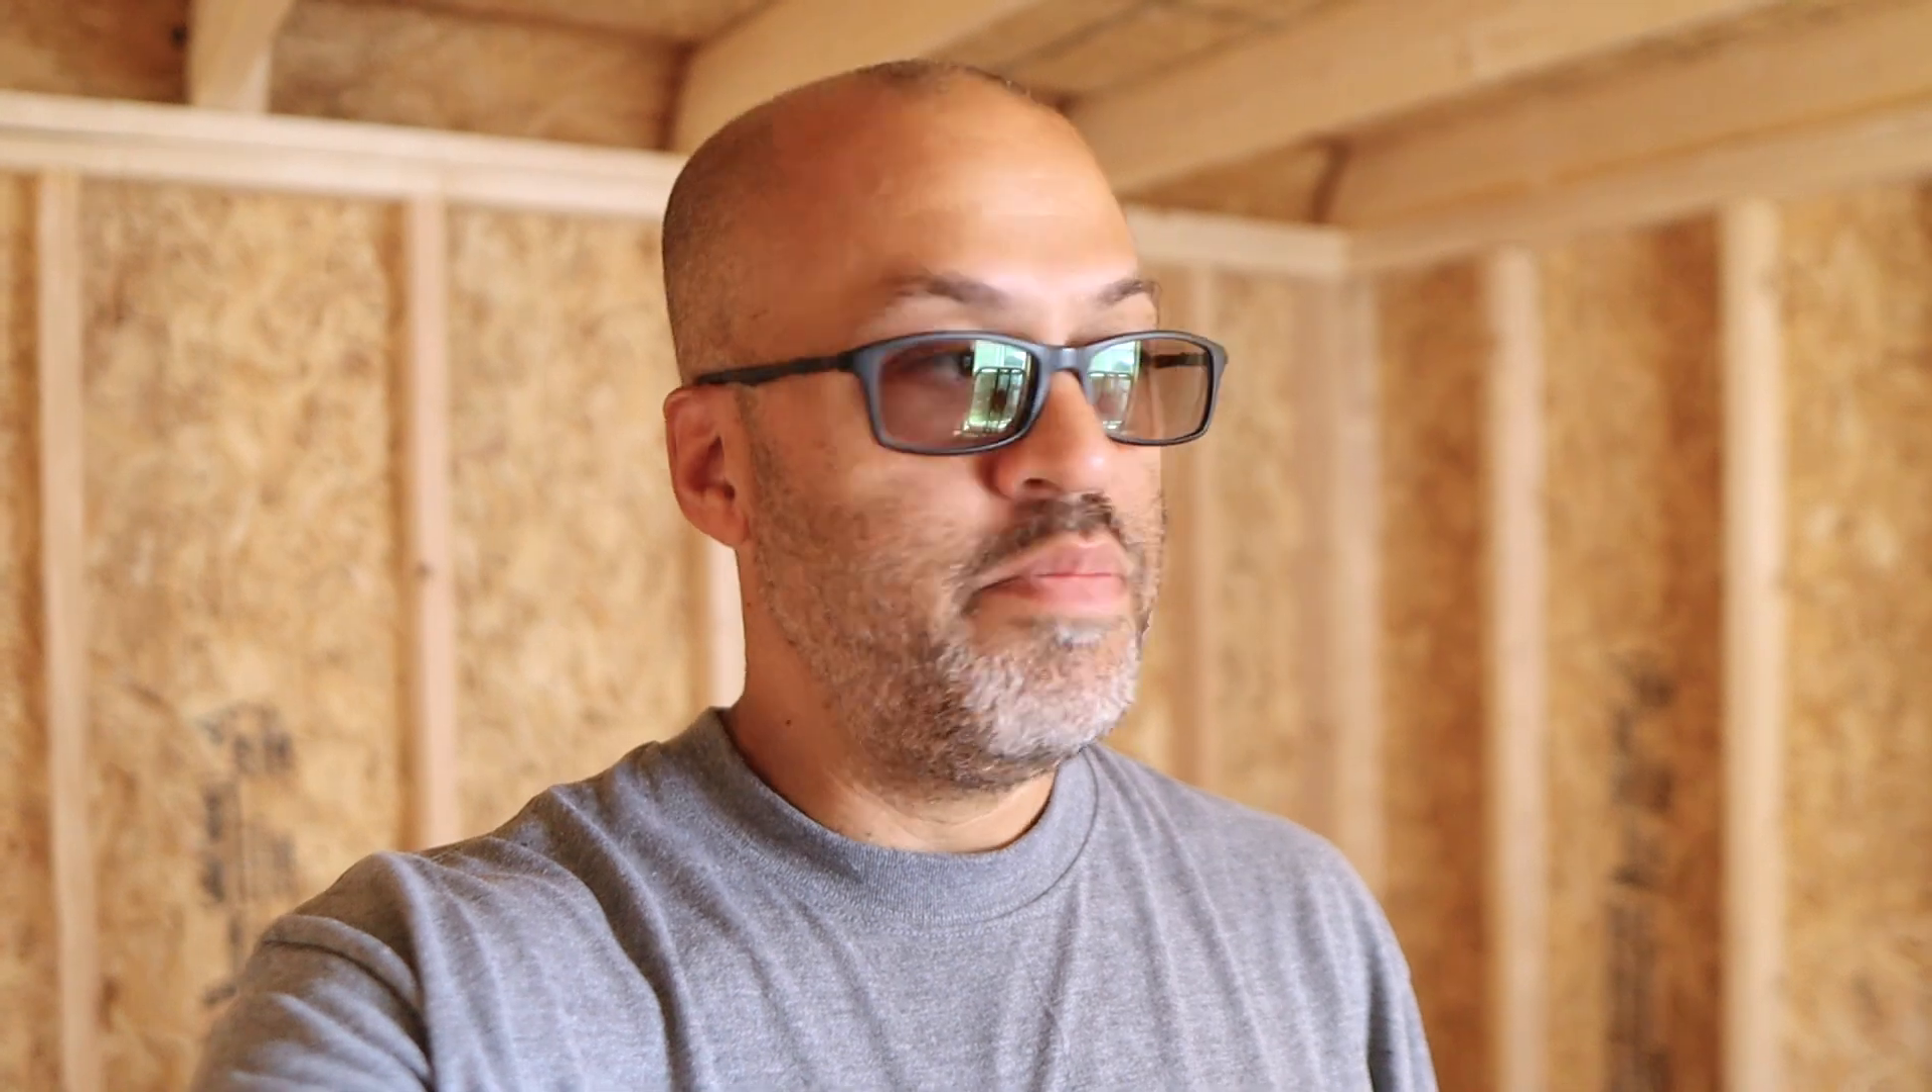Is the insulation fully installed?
No.